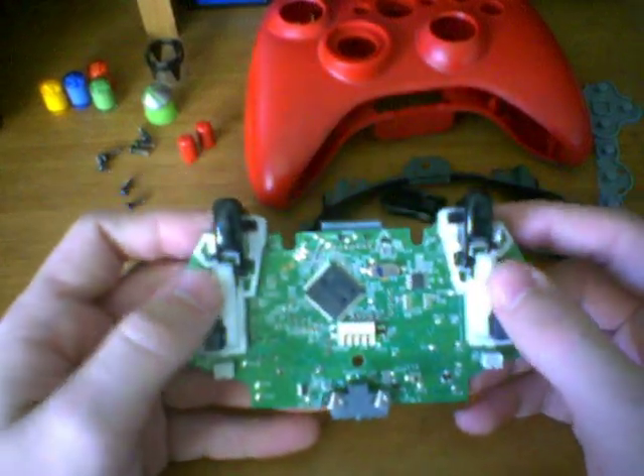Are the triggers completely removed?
No.